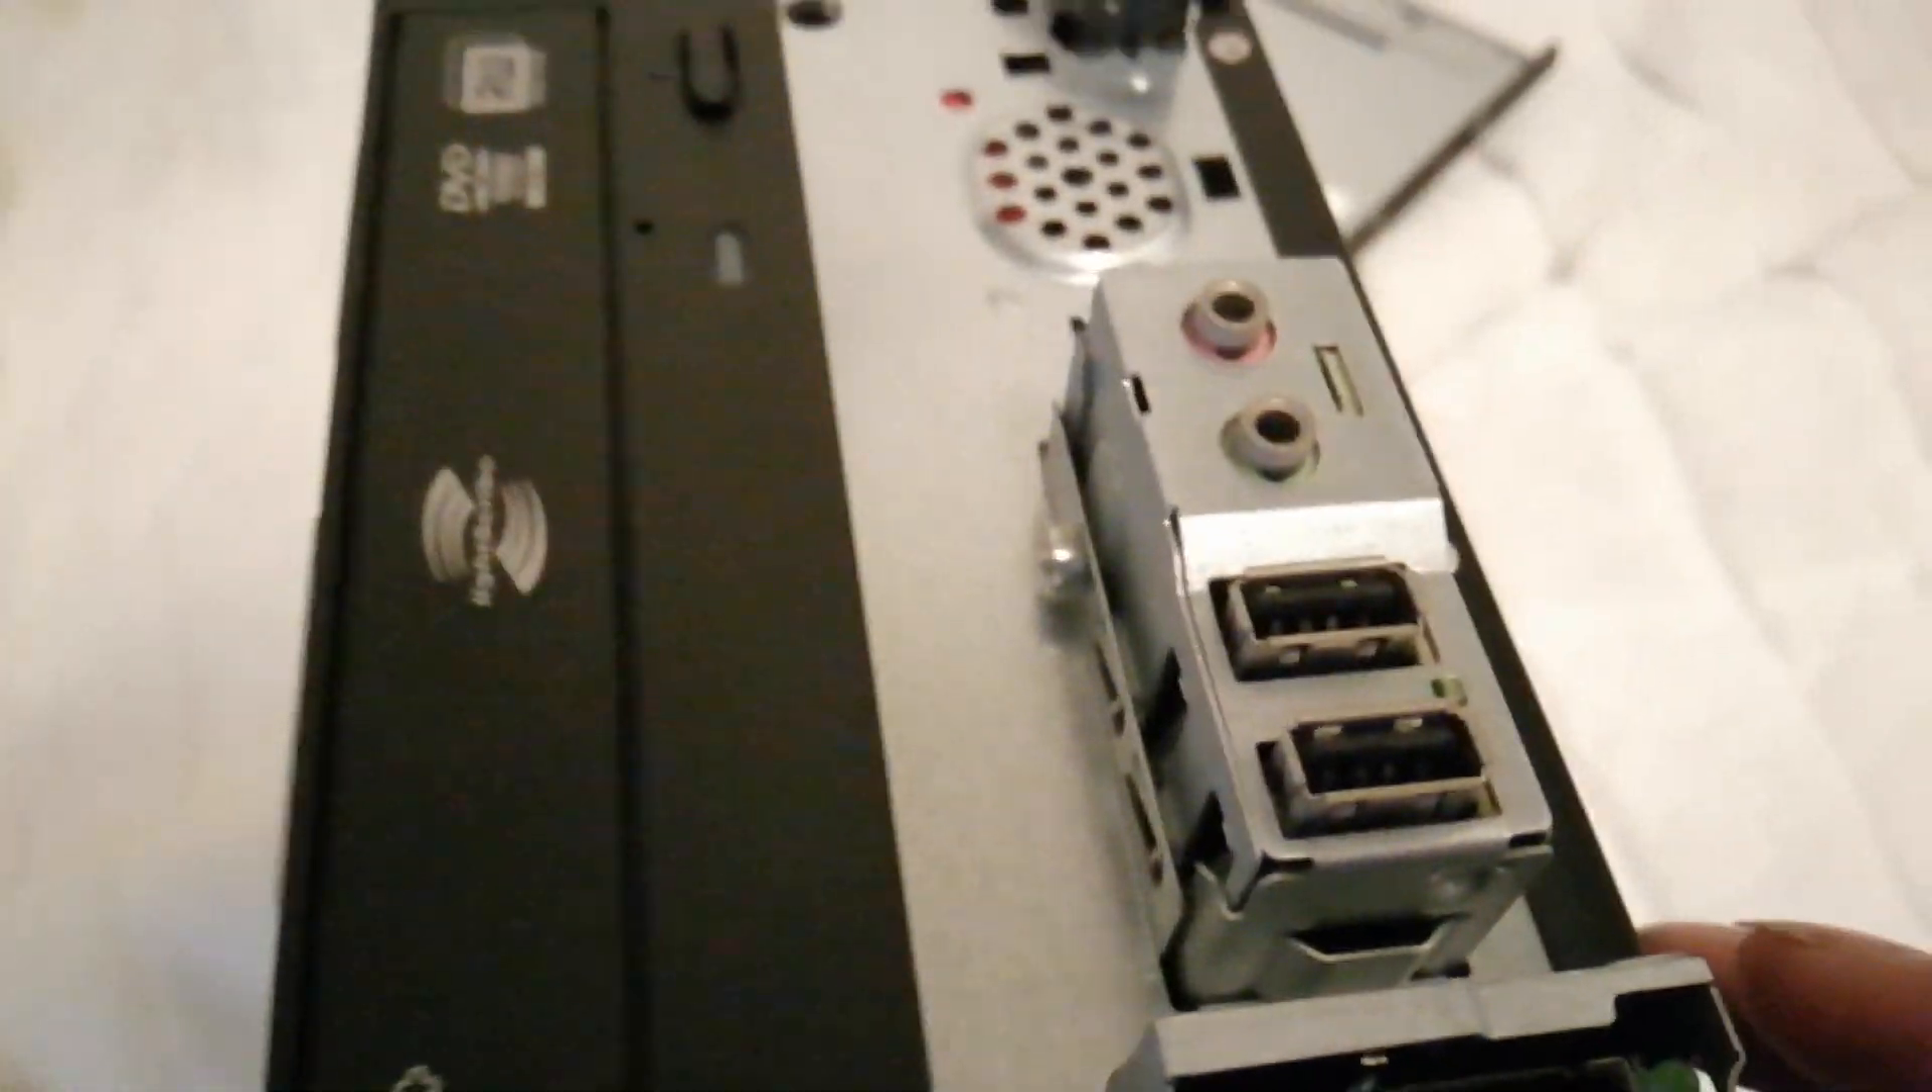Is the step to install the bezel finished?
No.